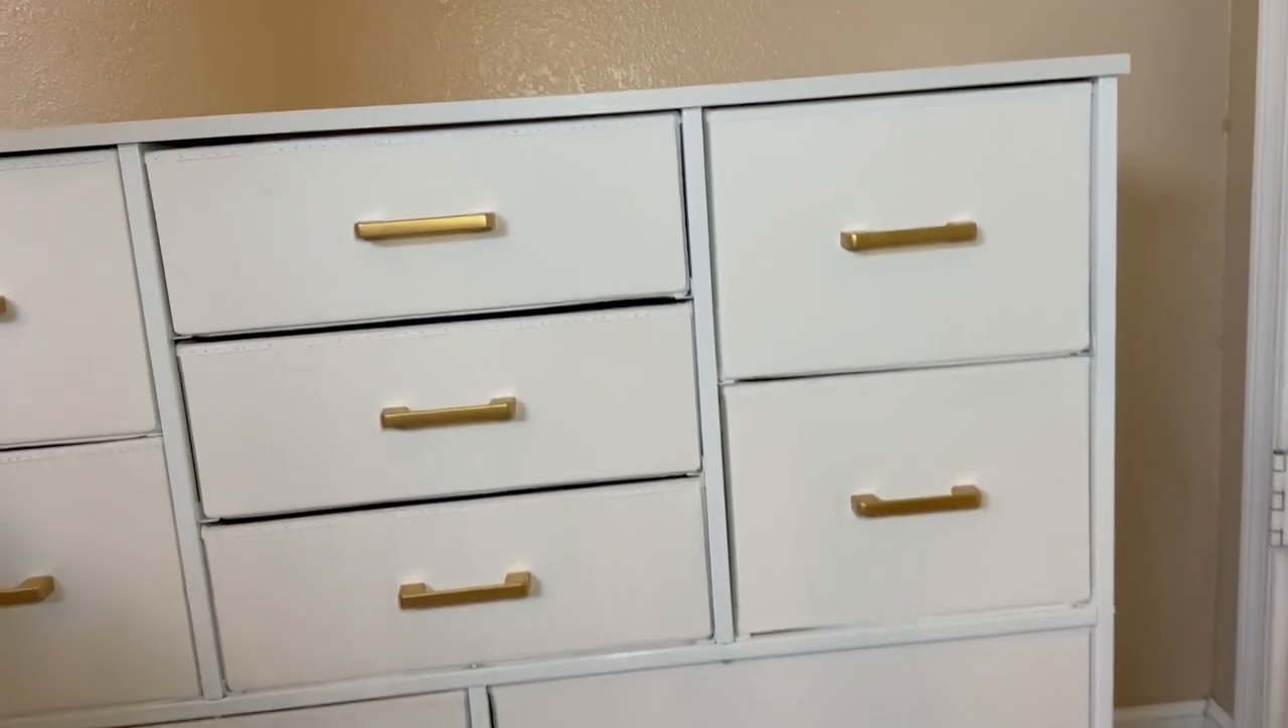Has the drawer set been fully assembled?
Yes.